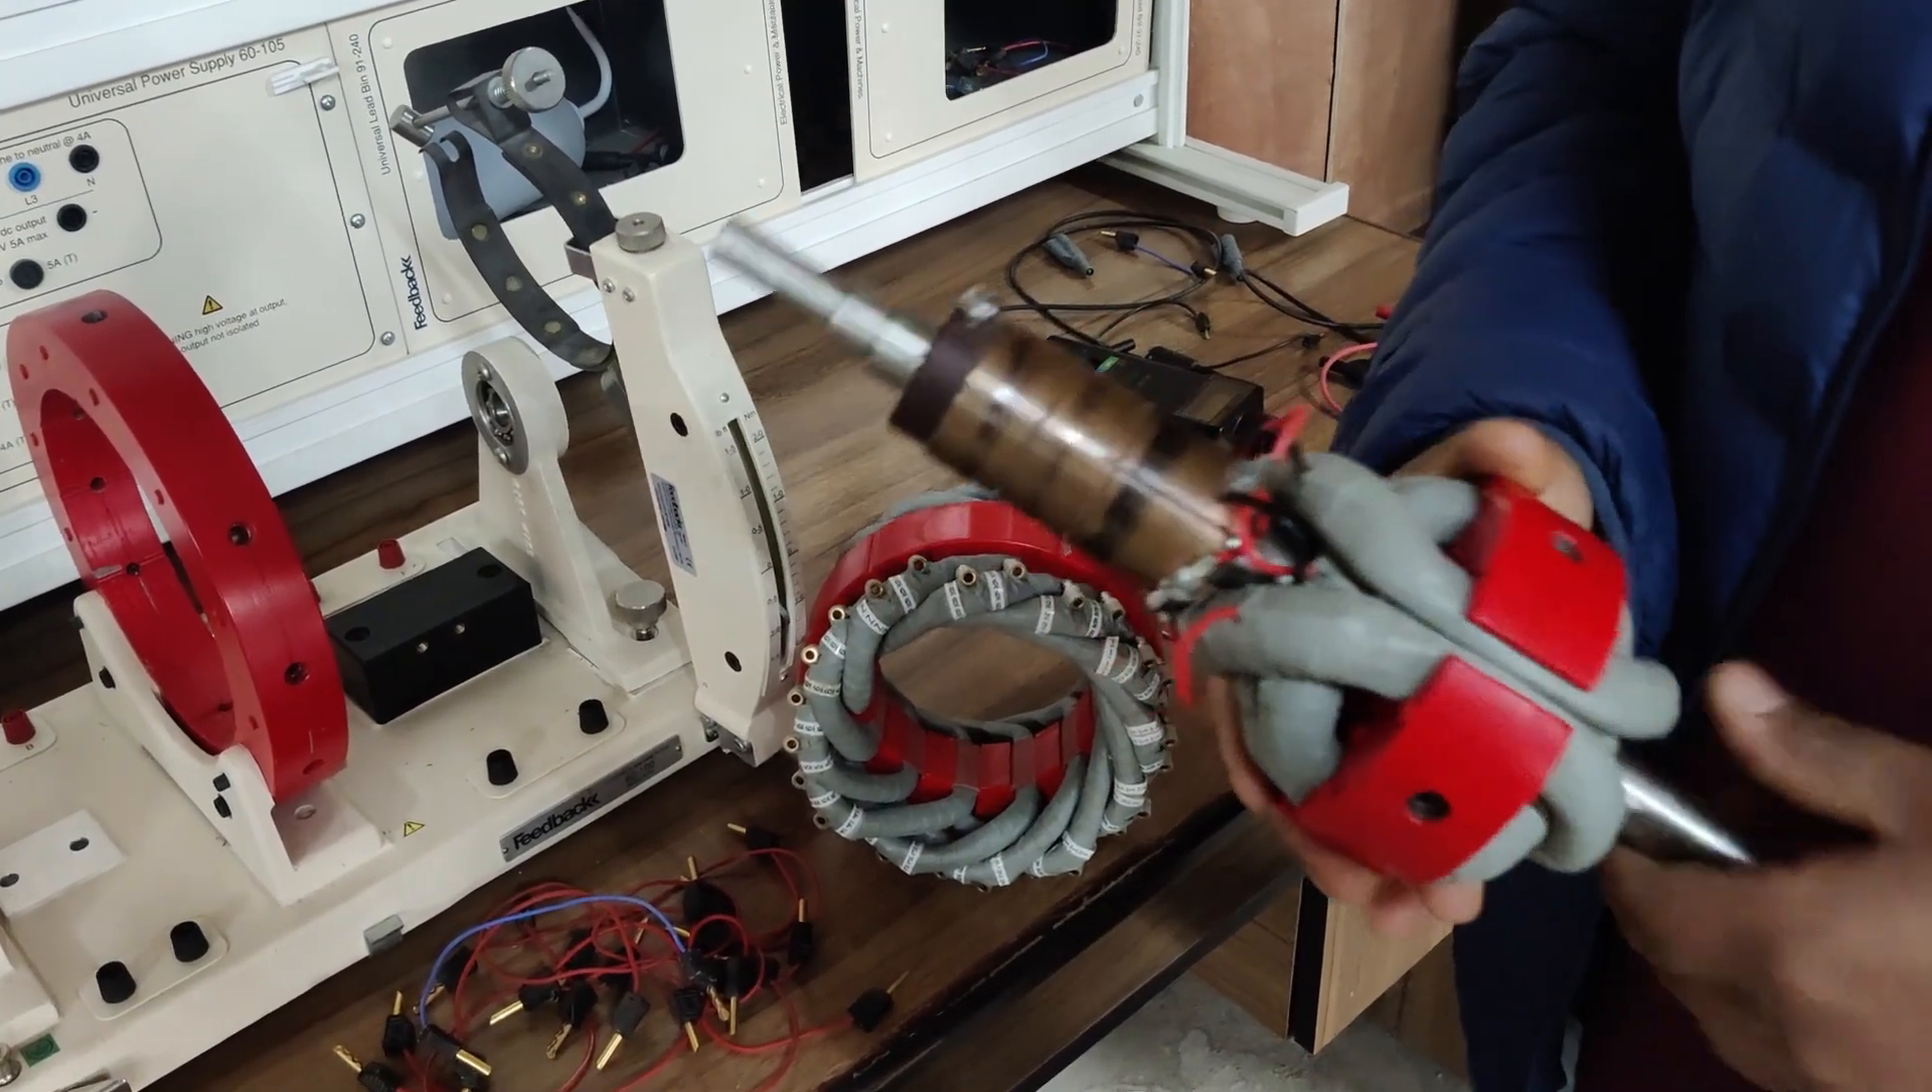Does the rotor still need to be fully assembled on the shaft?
No.